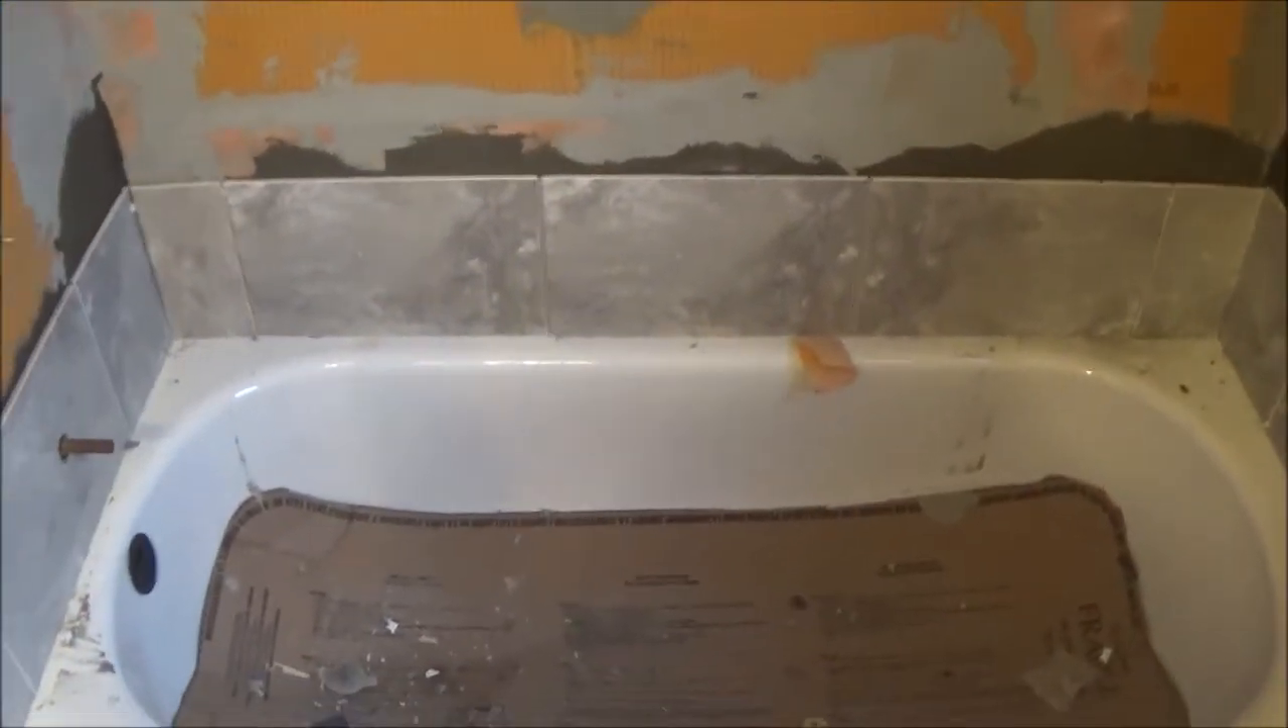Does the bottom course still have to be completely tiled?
No.